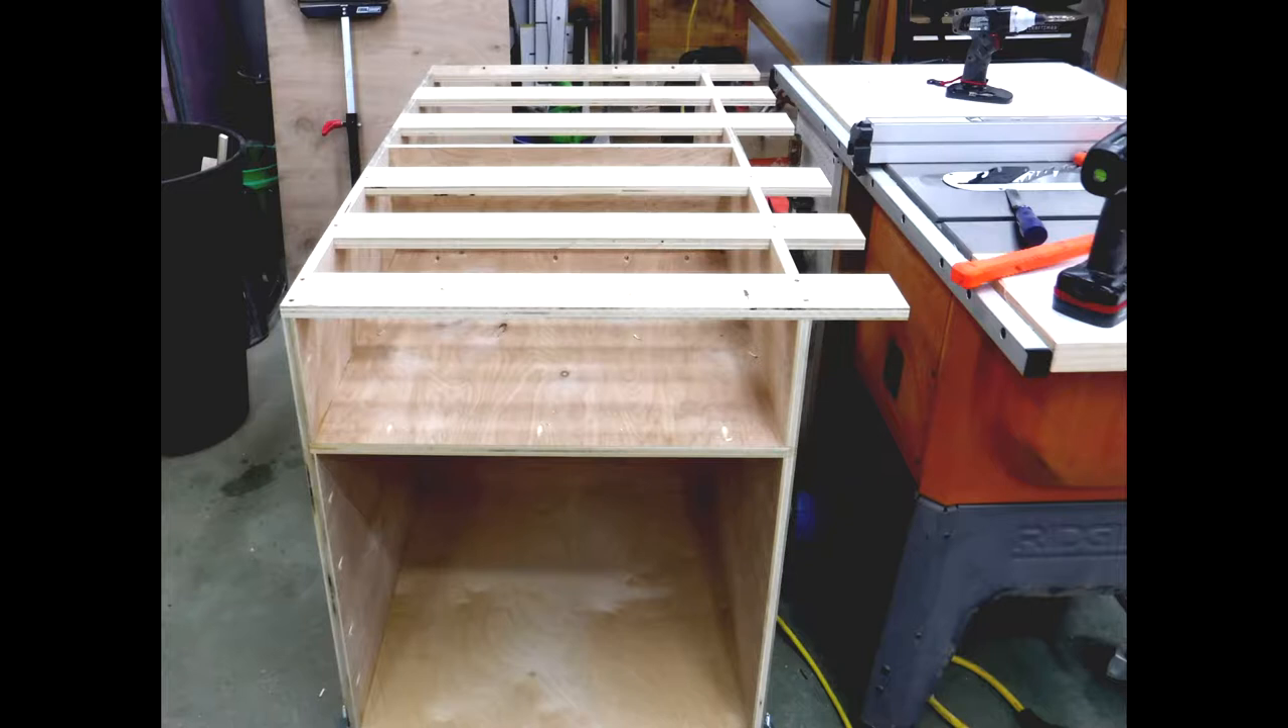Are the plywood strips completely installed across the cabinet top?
Yes.